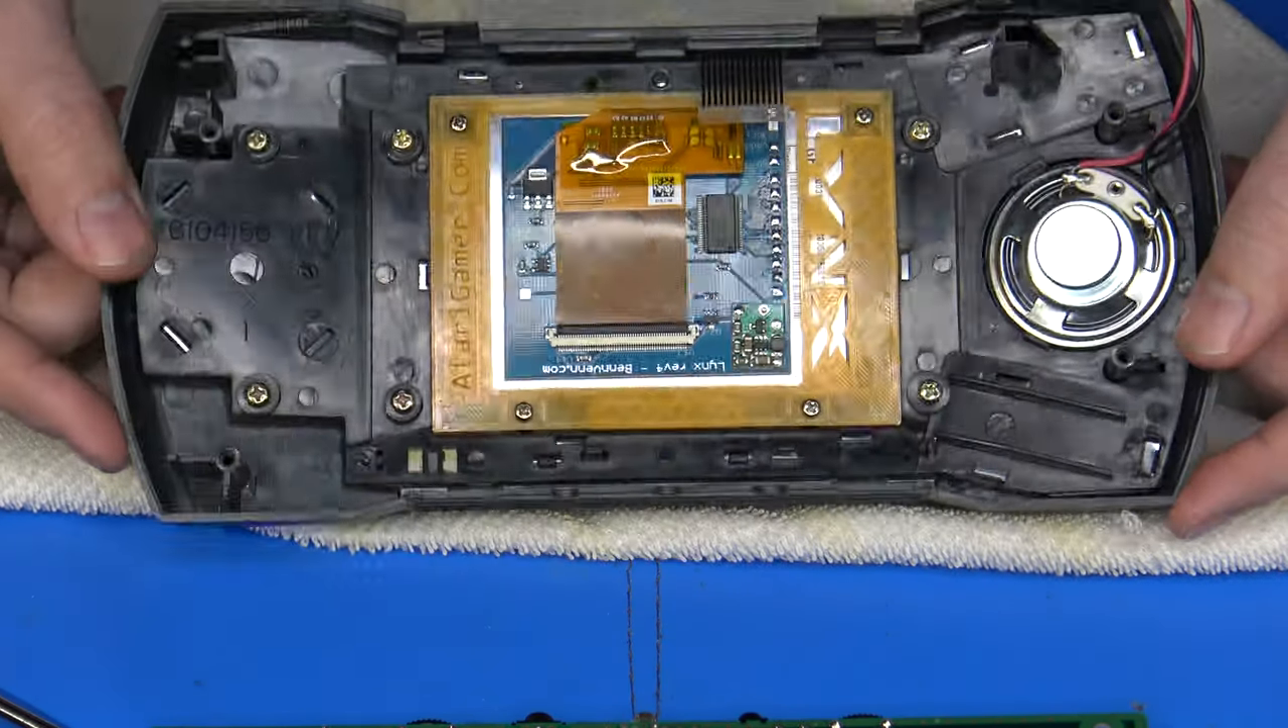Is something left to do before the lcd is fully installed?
No.